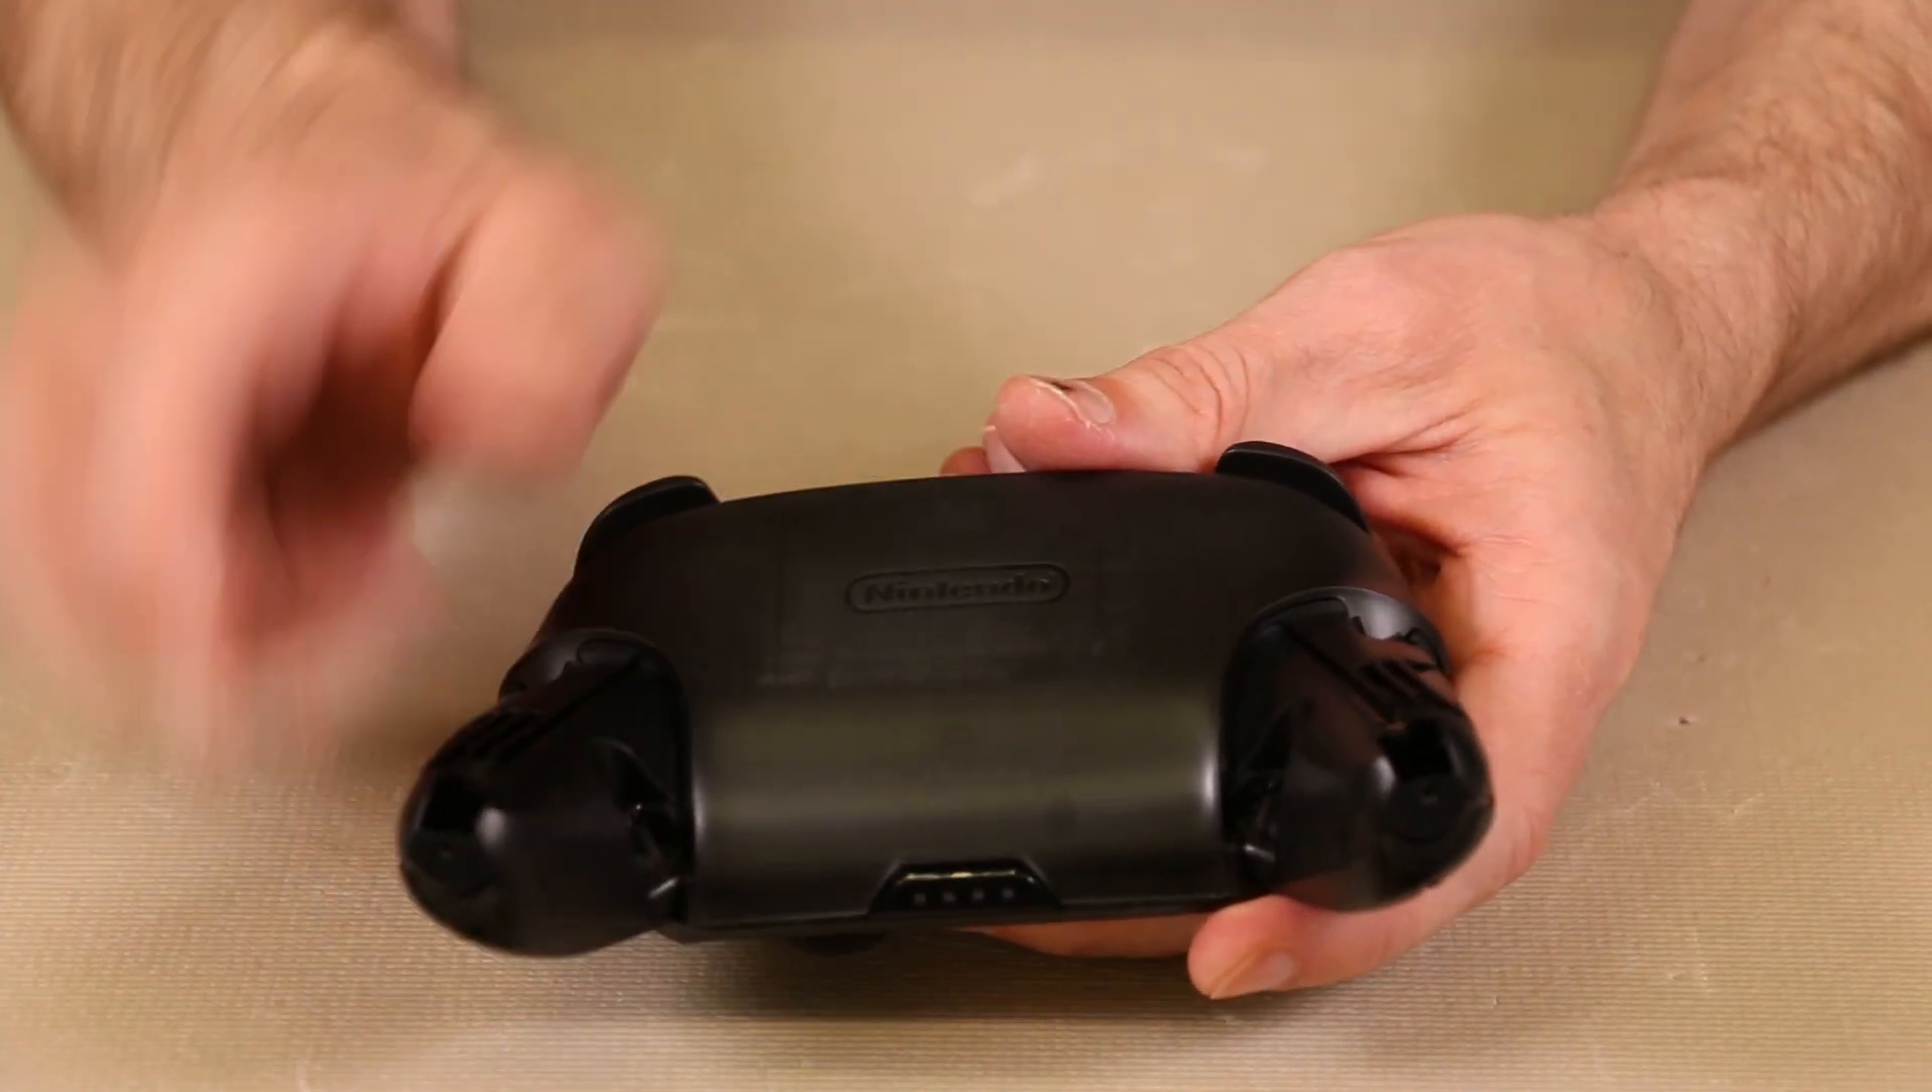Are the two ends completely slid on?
No.